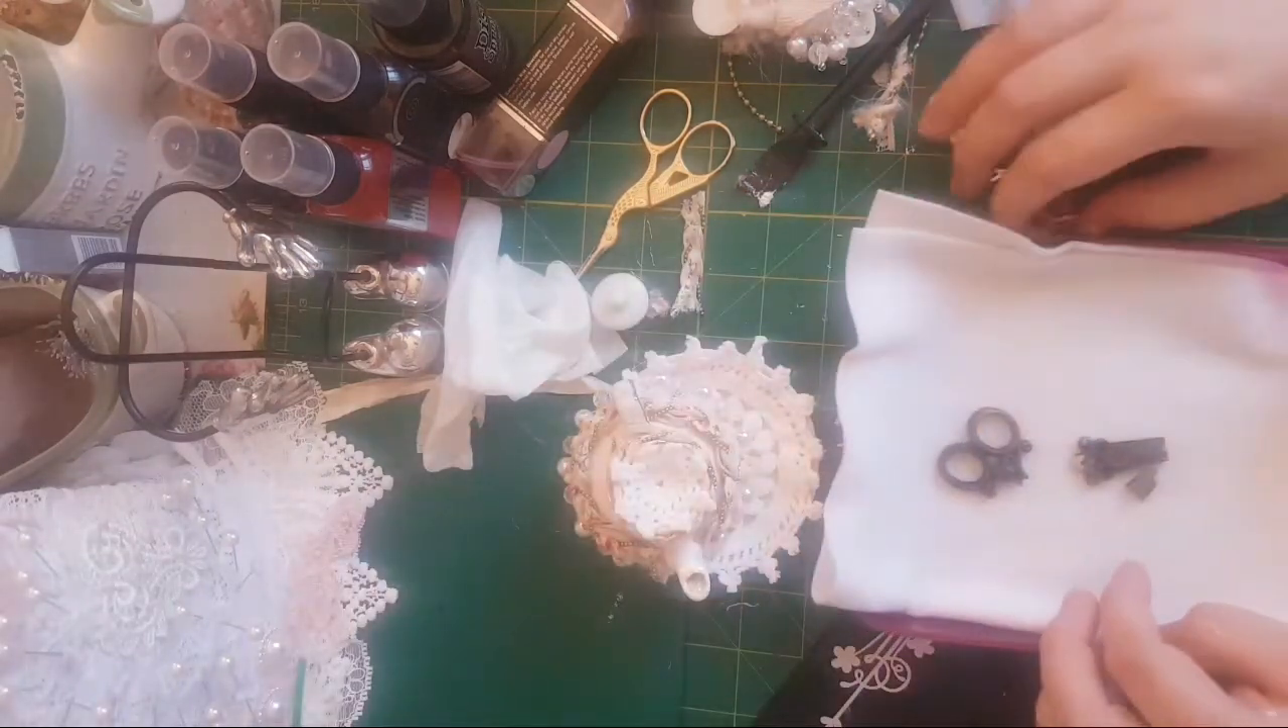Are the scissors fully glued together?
No.